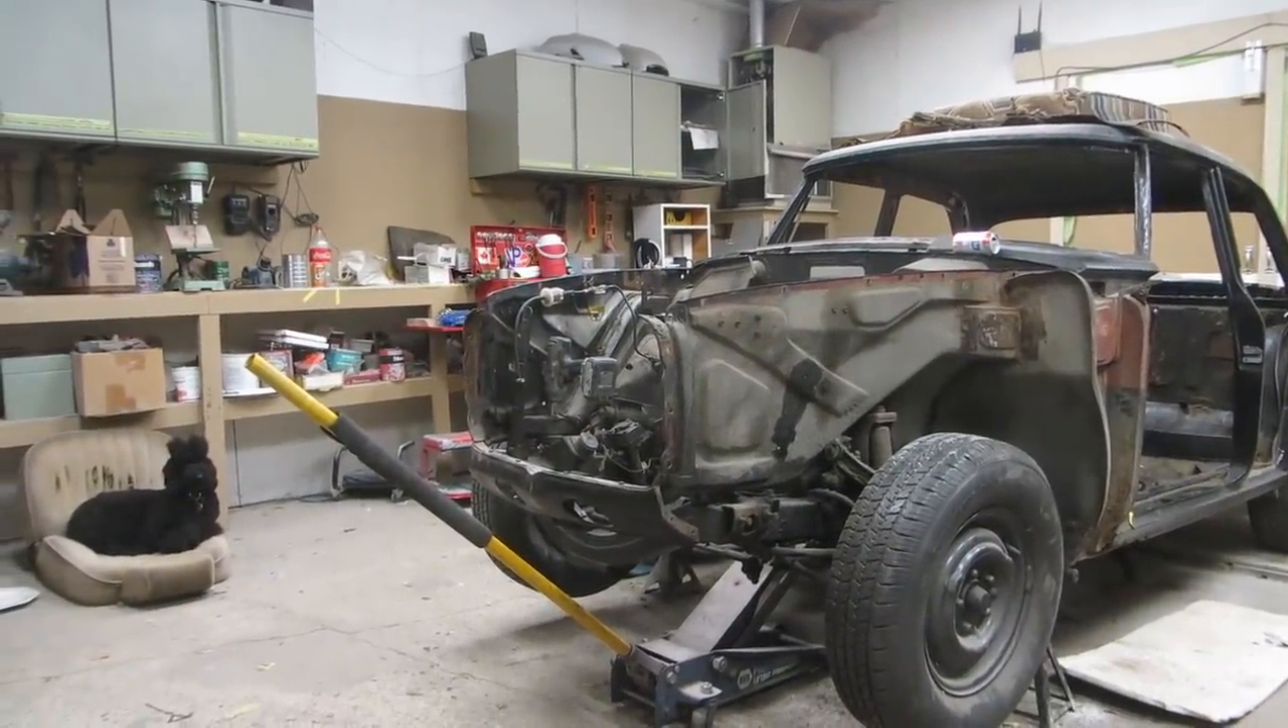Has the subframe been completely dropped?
No.